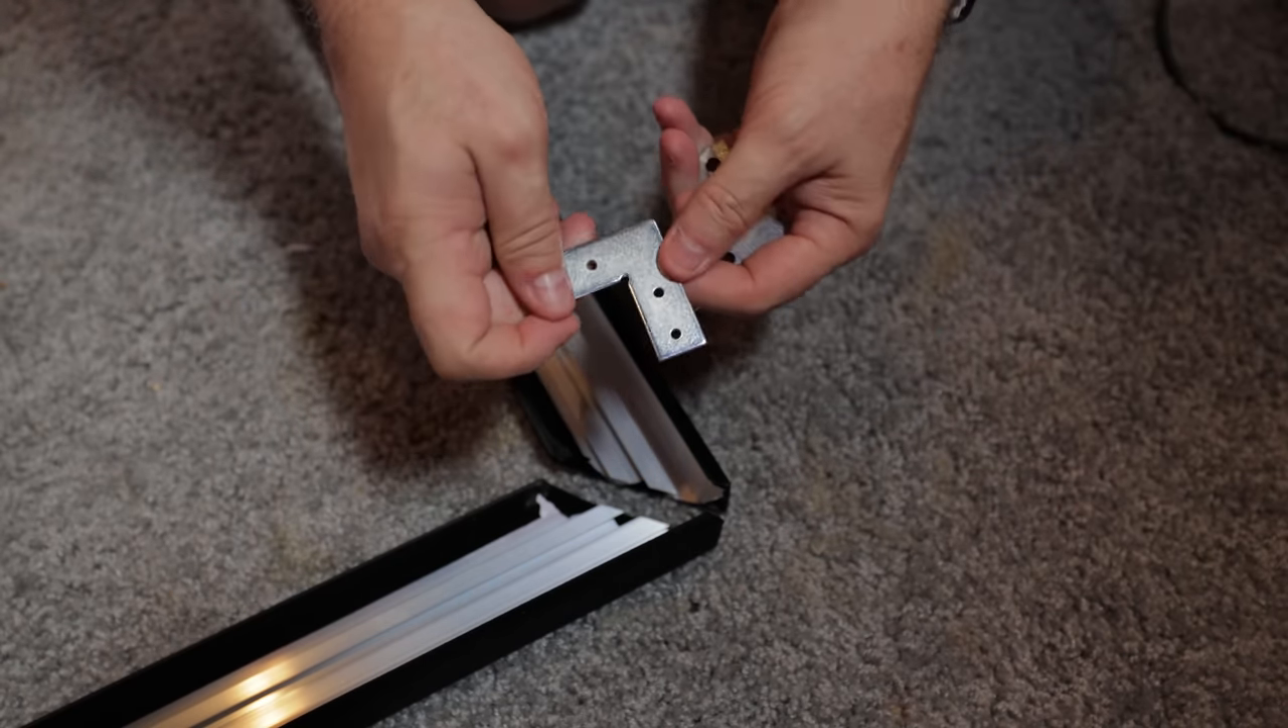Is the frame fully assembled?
No.